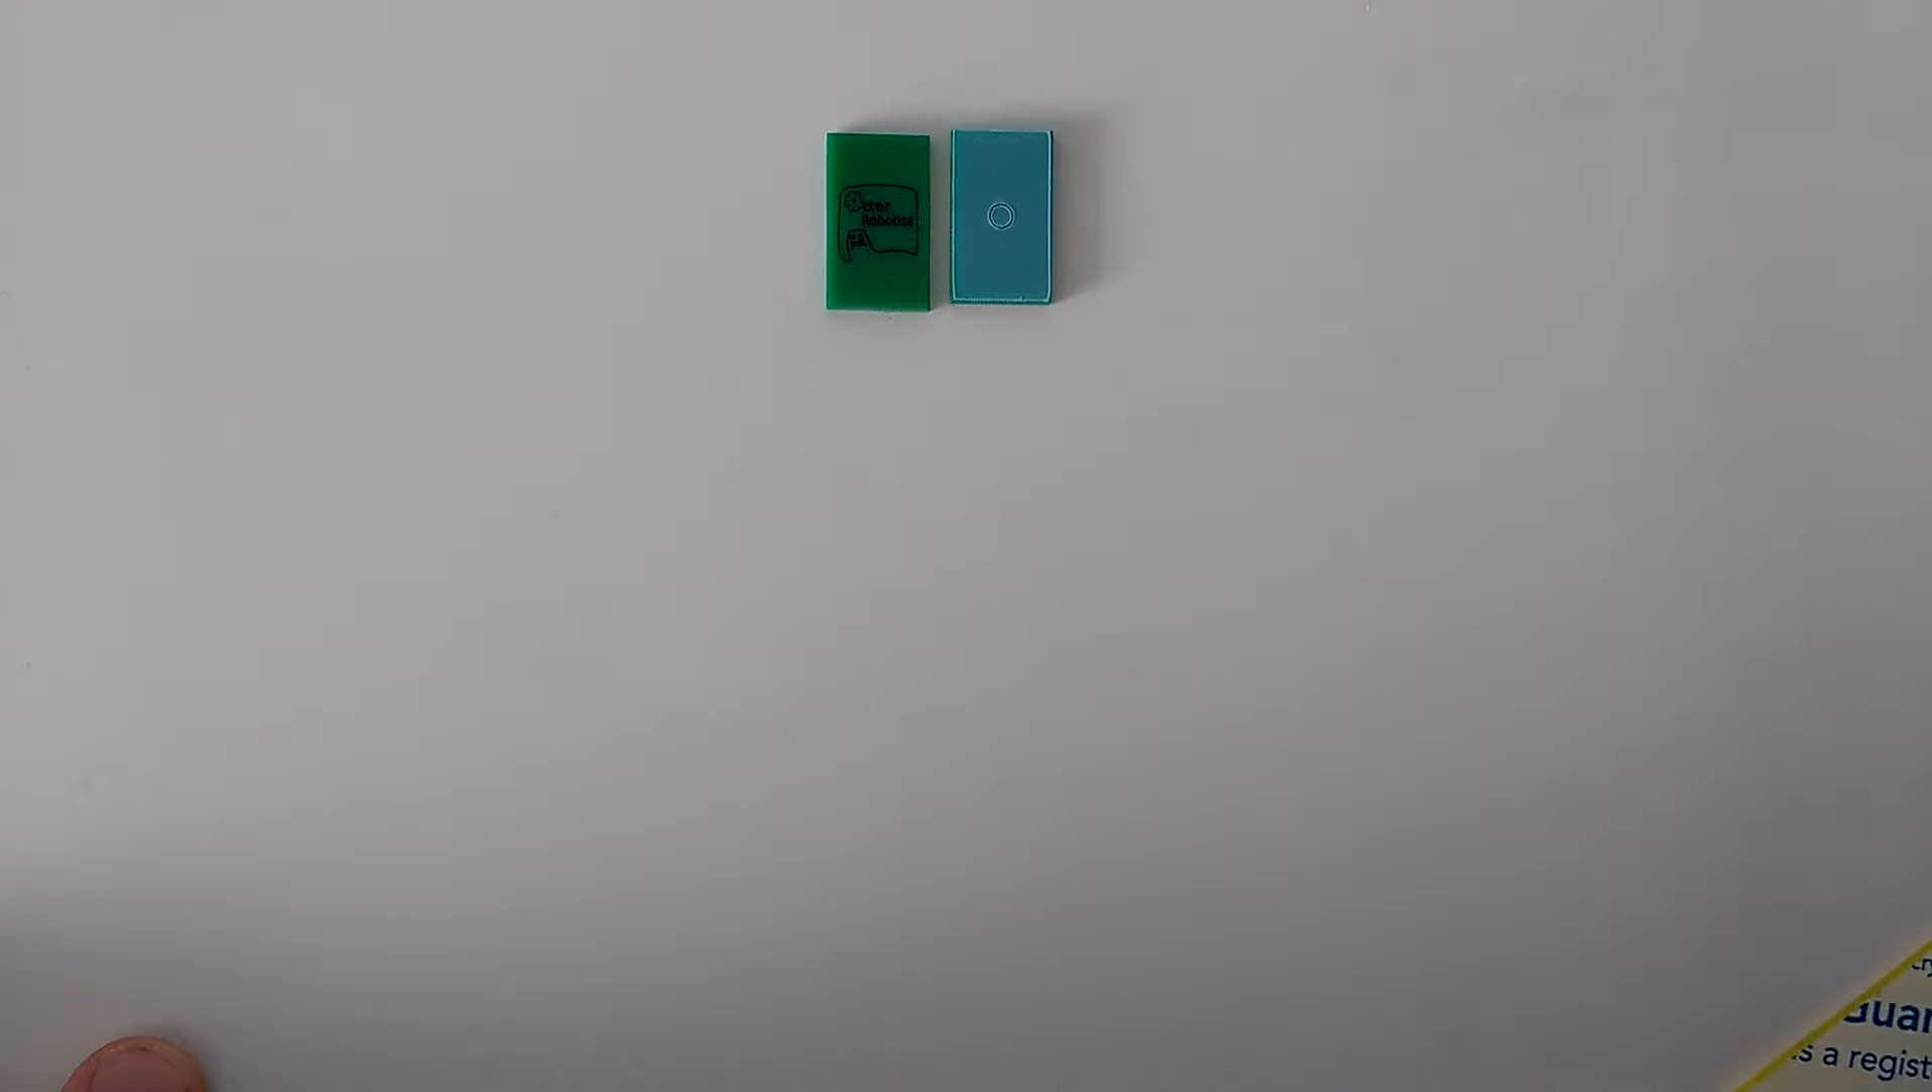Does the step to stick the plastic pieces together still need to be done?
Yes.